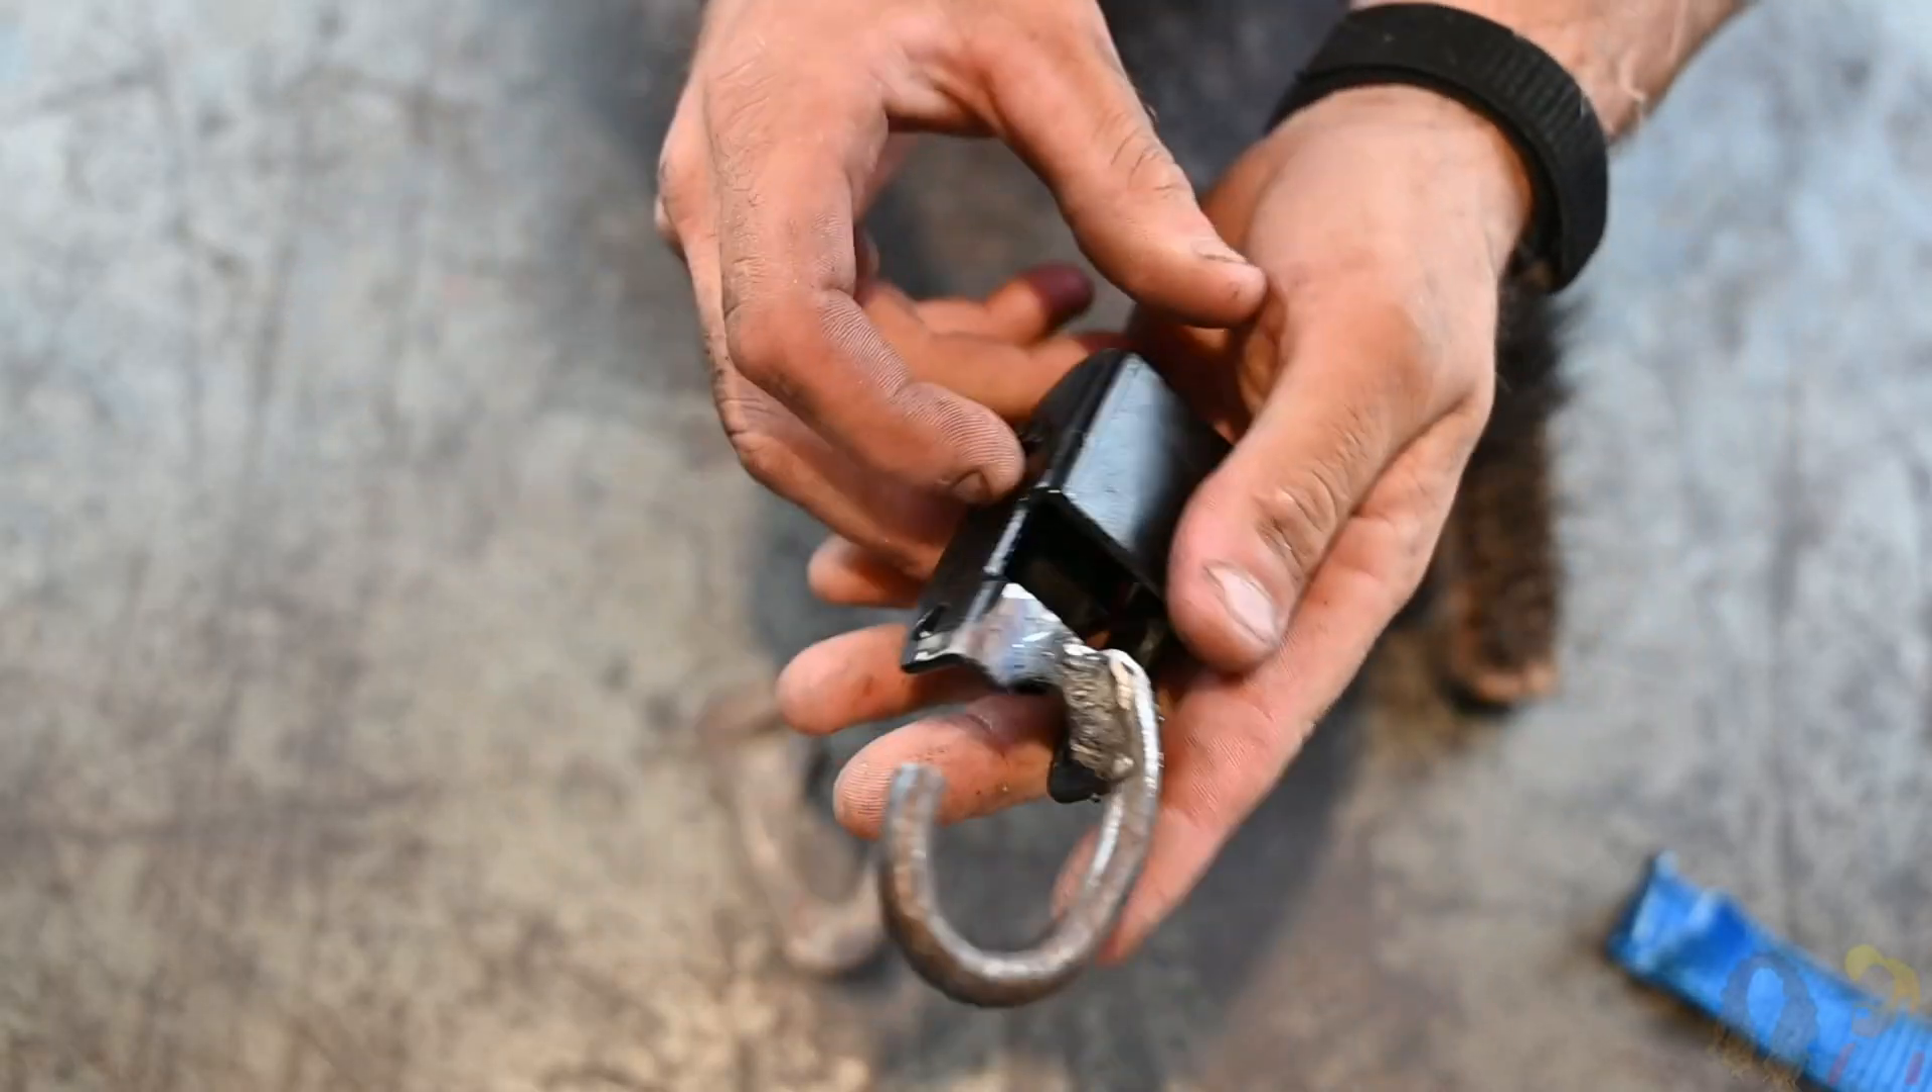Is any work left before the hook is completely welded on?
No.